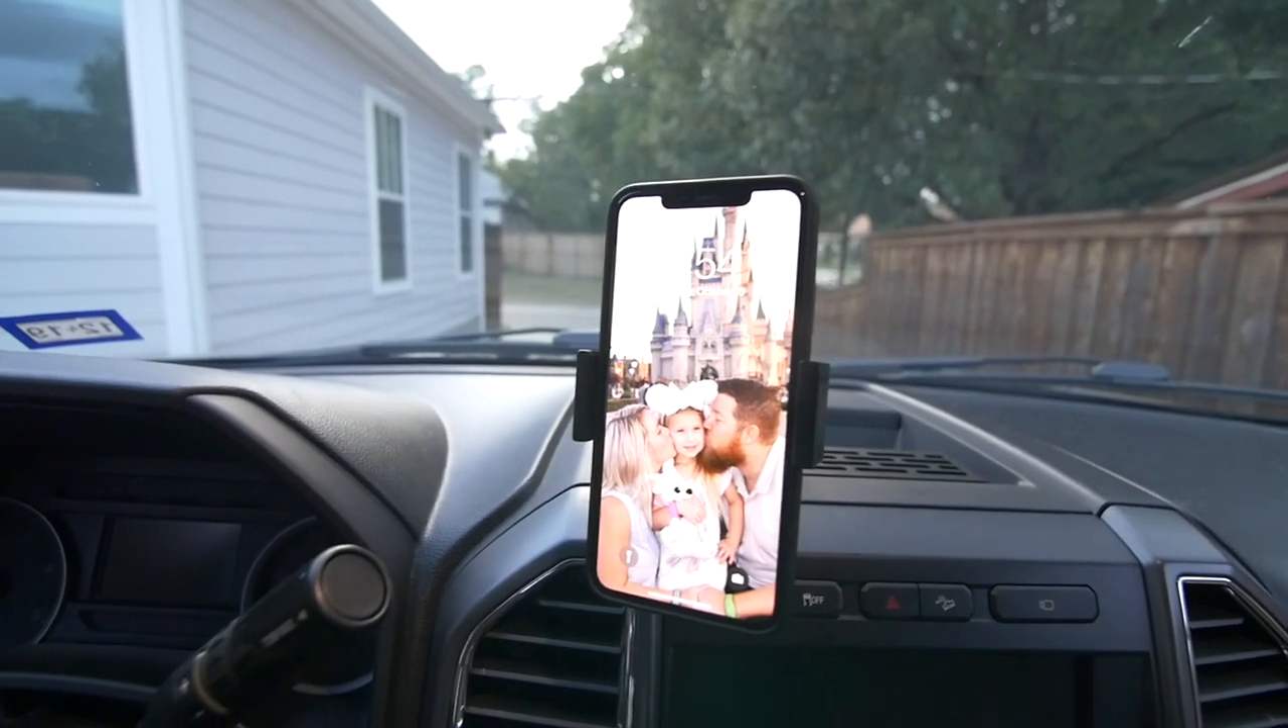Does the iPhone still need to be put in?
No.